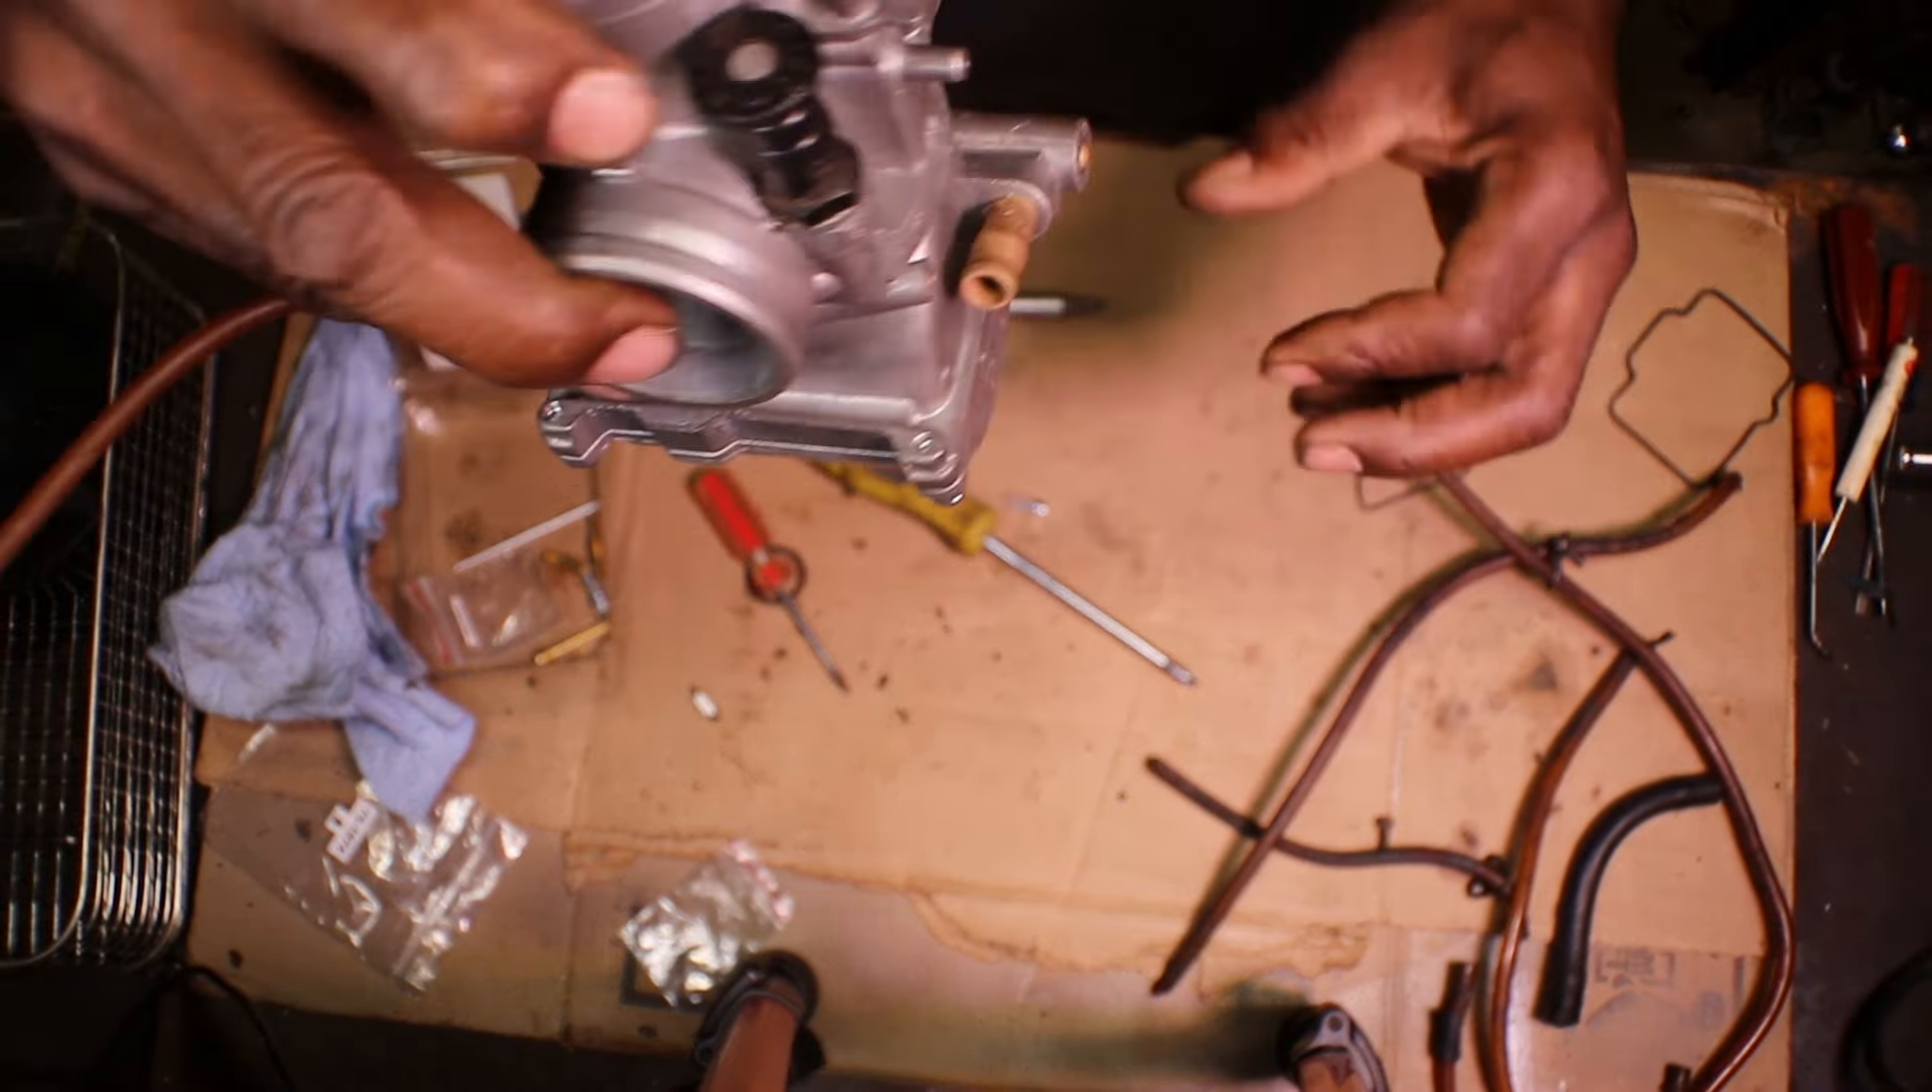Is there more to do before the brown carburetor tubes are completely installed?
Yes.